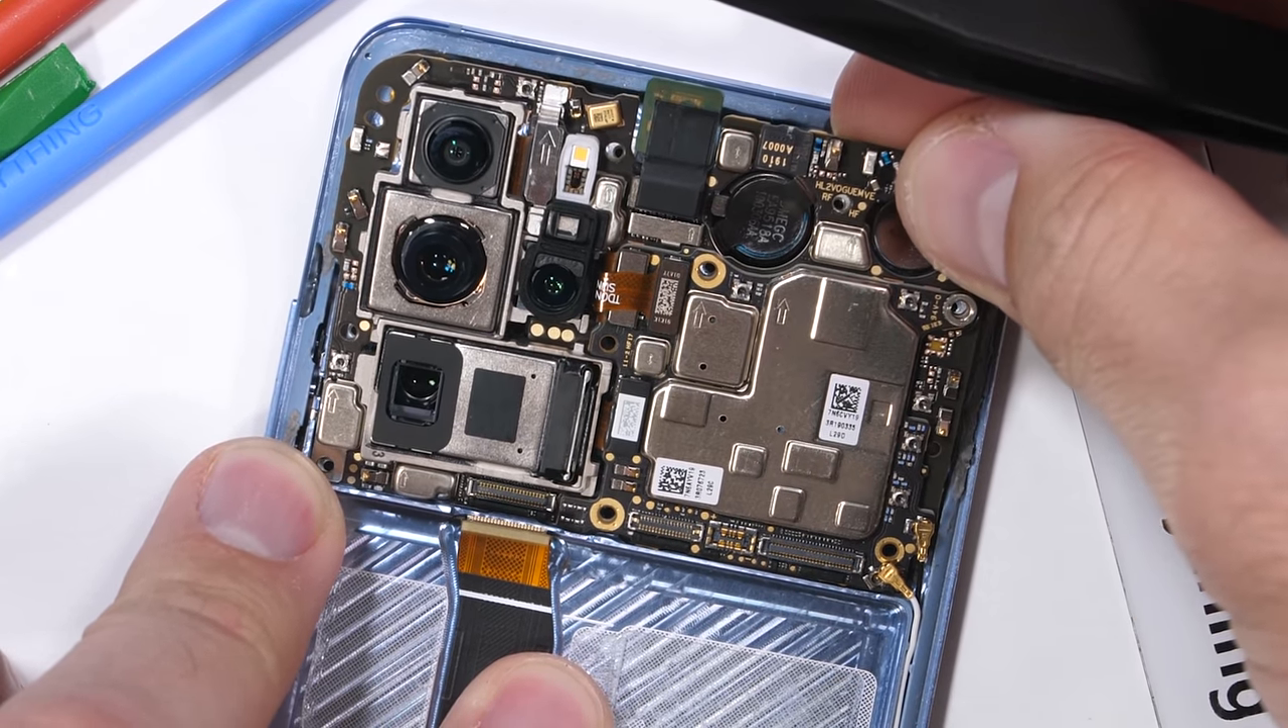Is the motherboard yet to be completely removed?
Yes.